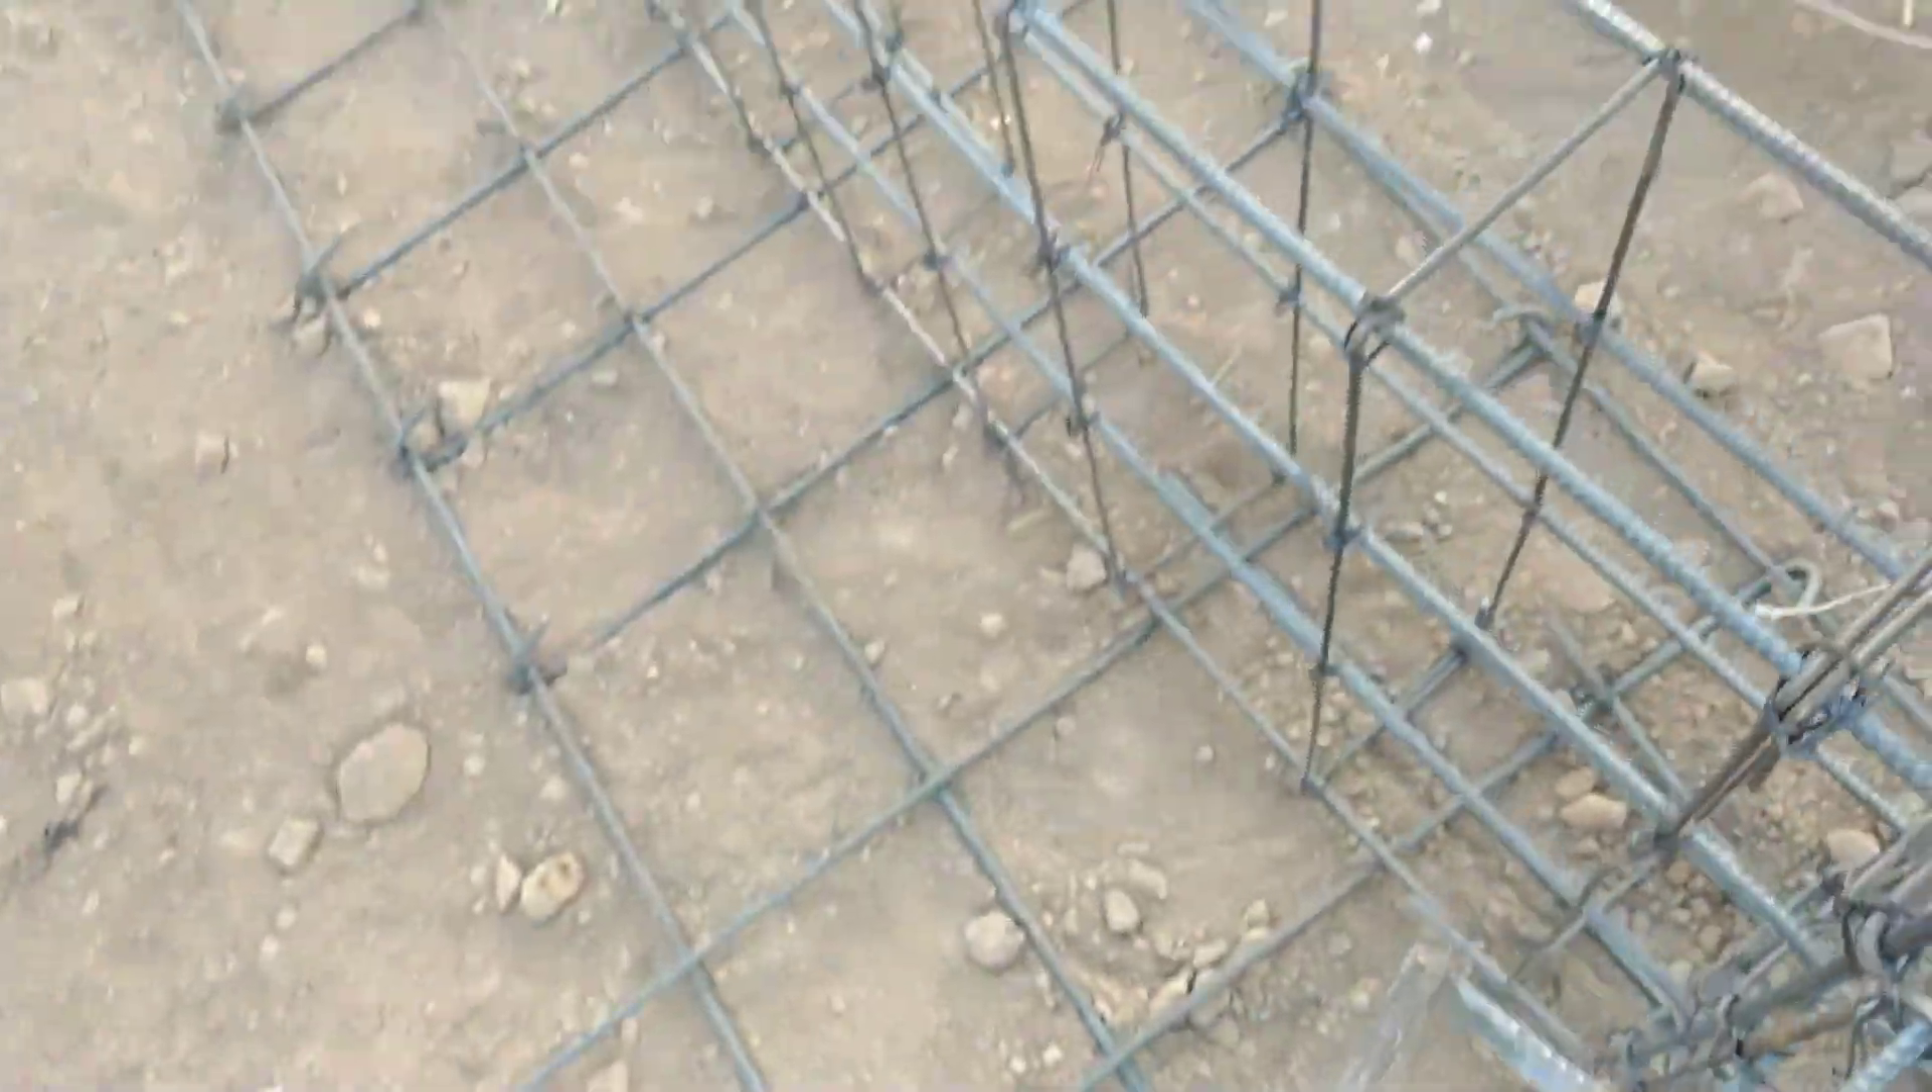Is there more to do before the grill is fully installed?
No.